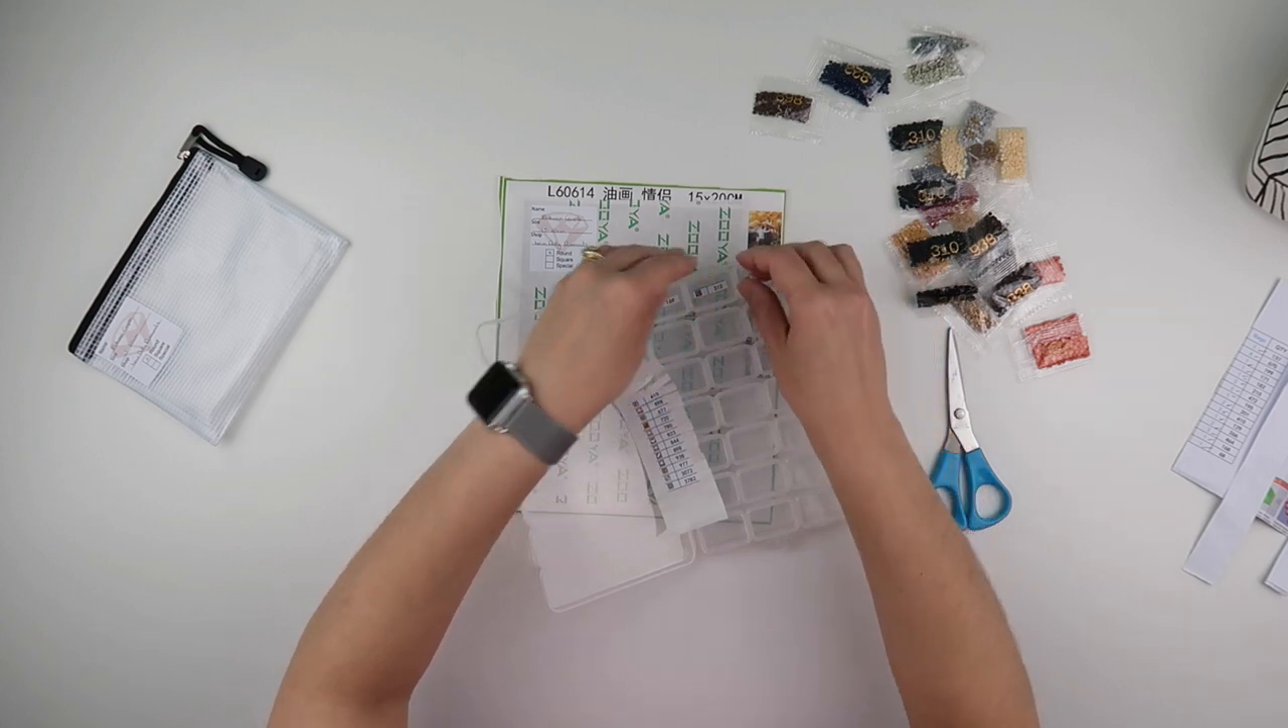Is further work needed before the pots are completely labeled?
Yes.